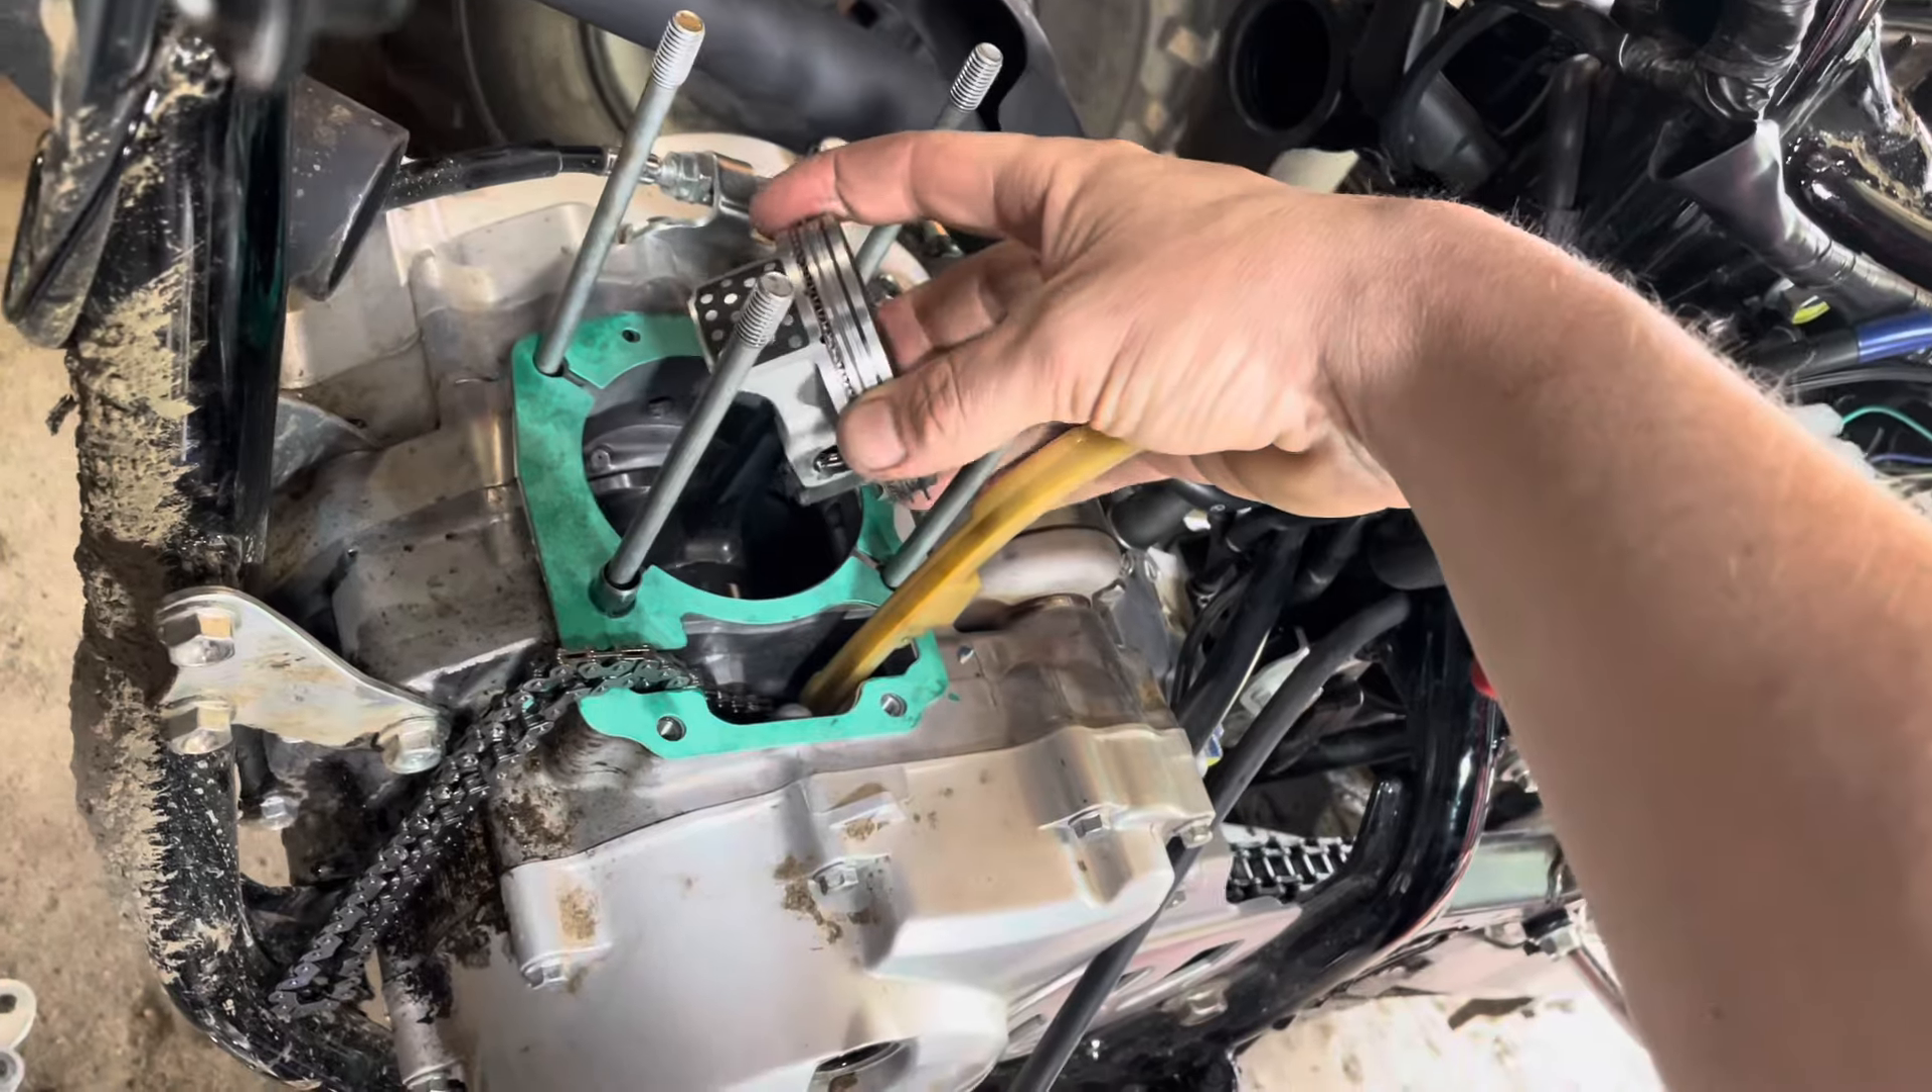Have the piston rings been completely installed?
Yes.